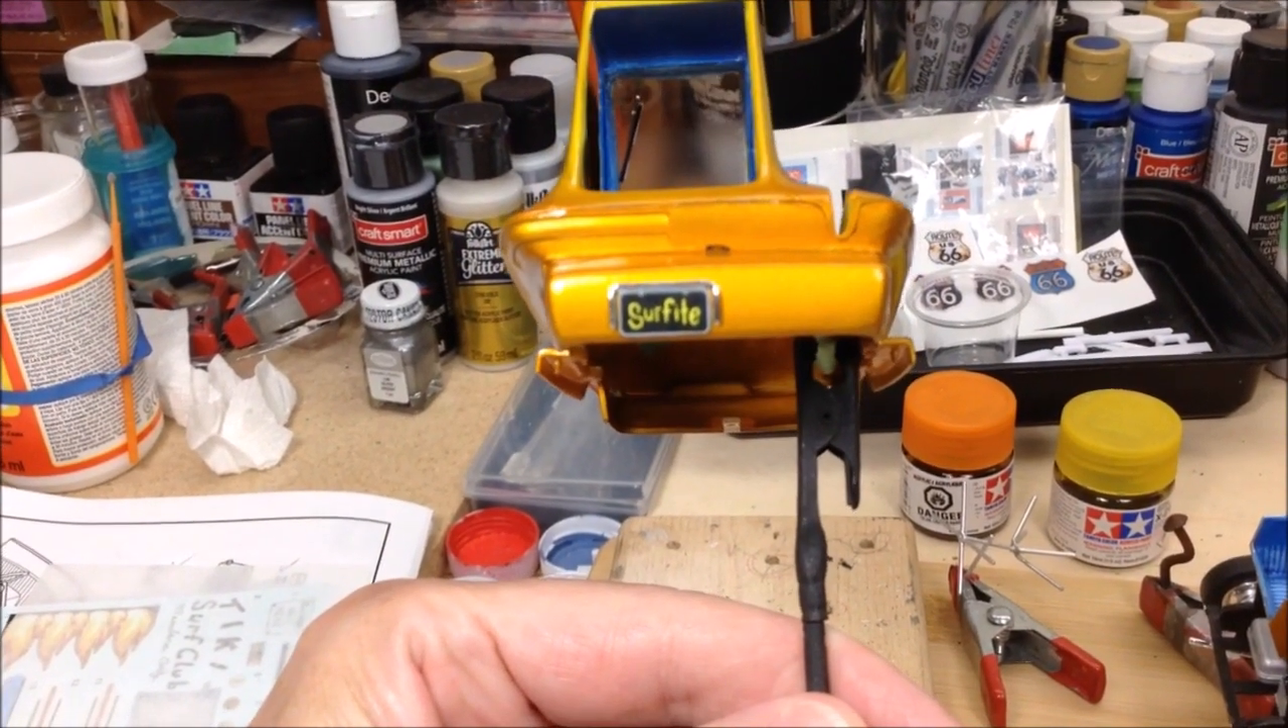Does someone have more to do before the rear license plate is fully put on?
No.